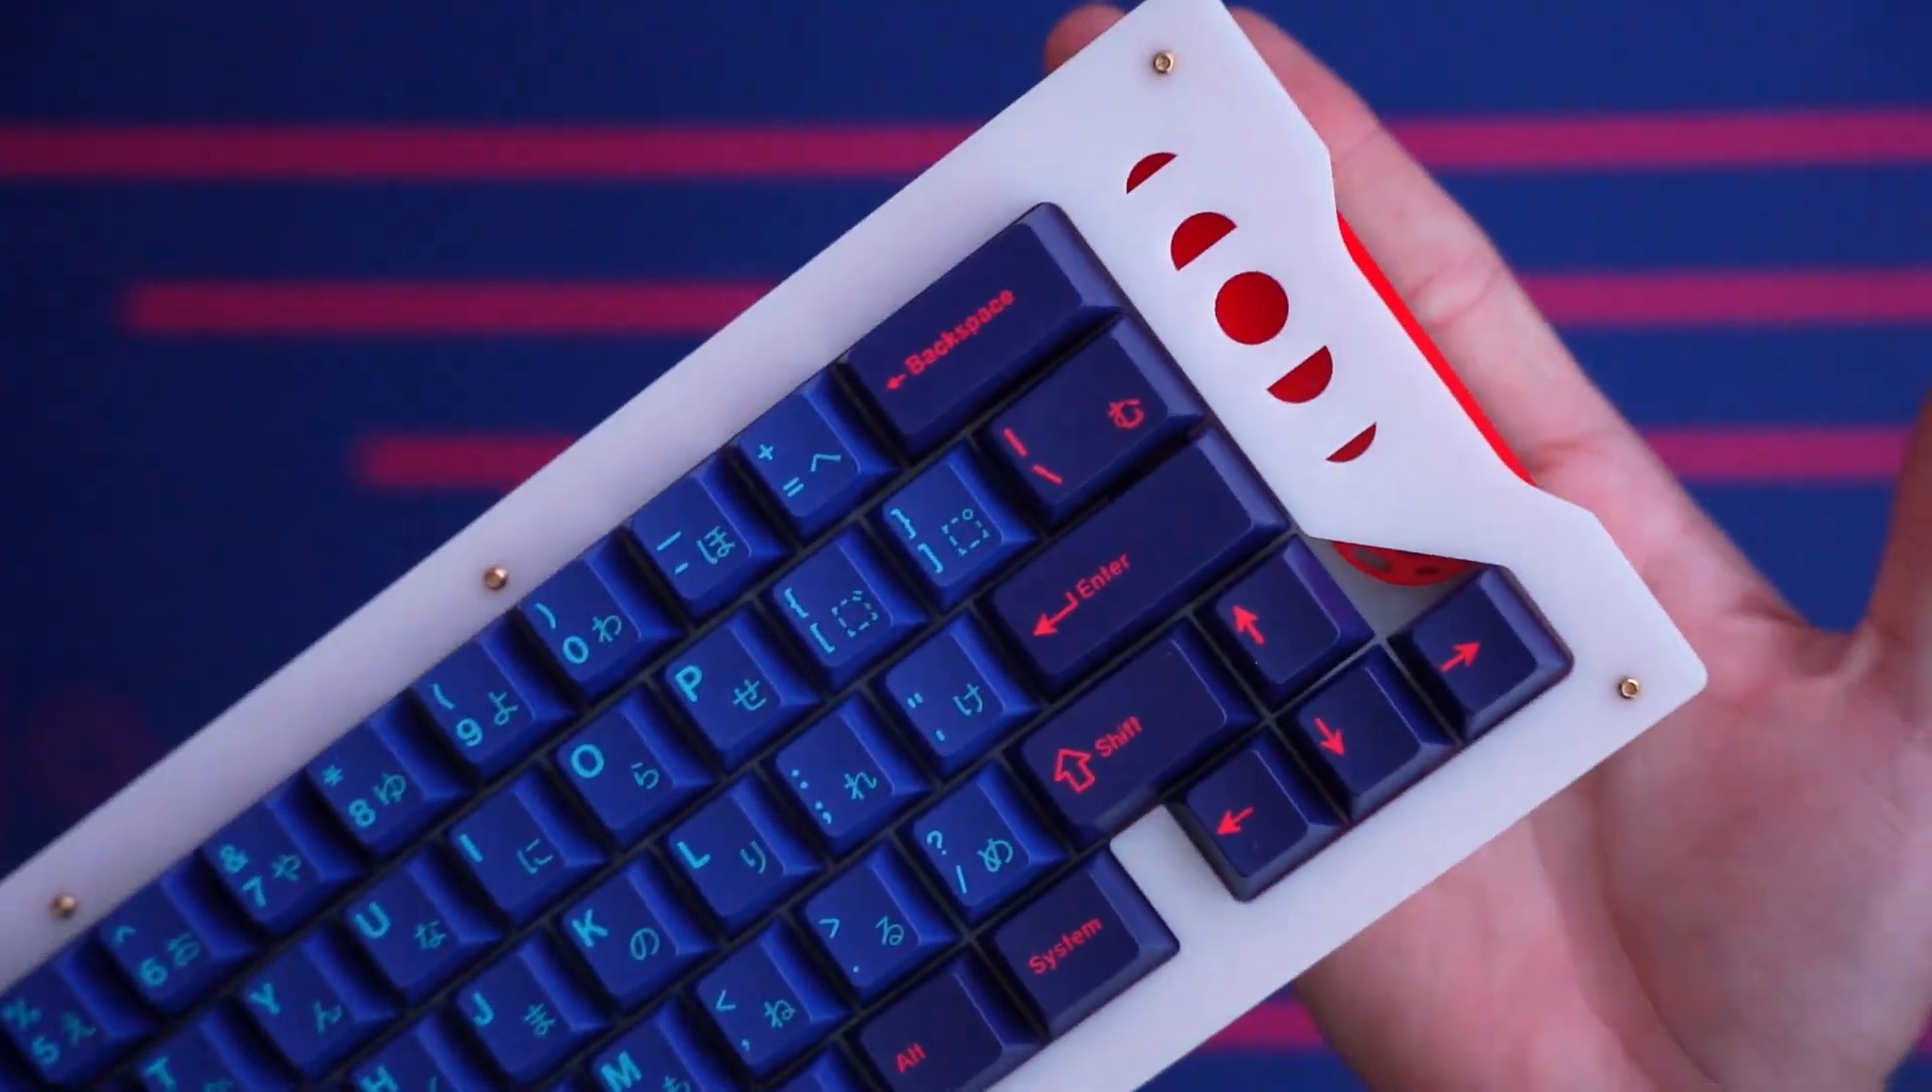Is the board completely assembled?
Yes.